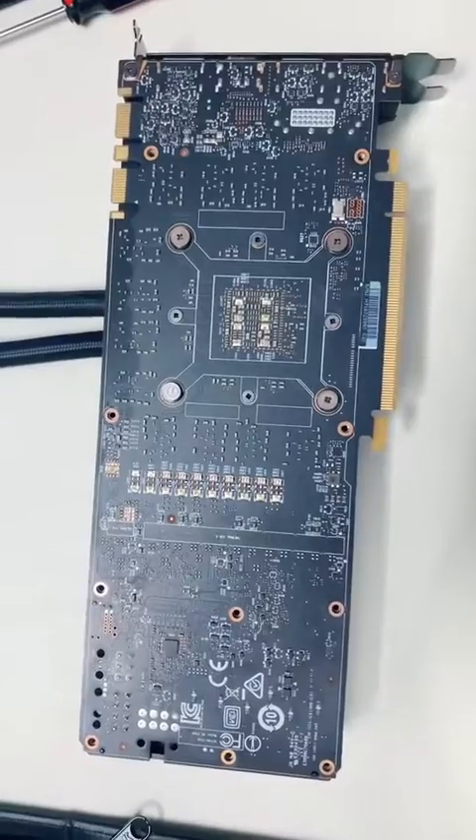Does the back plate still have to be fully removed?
No.